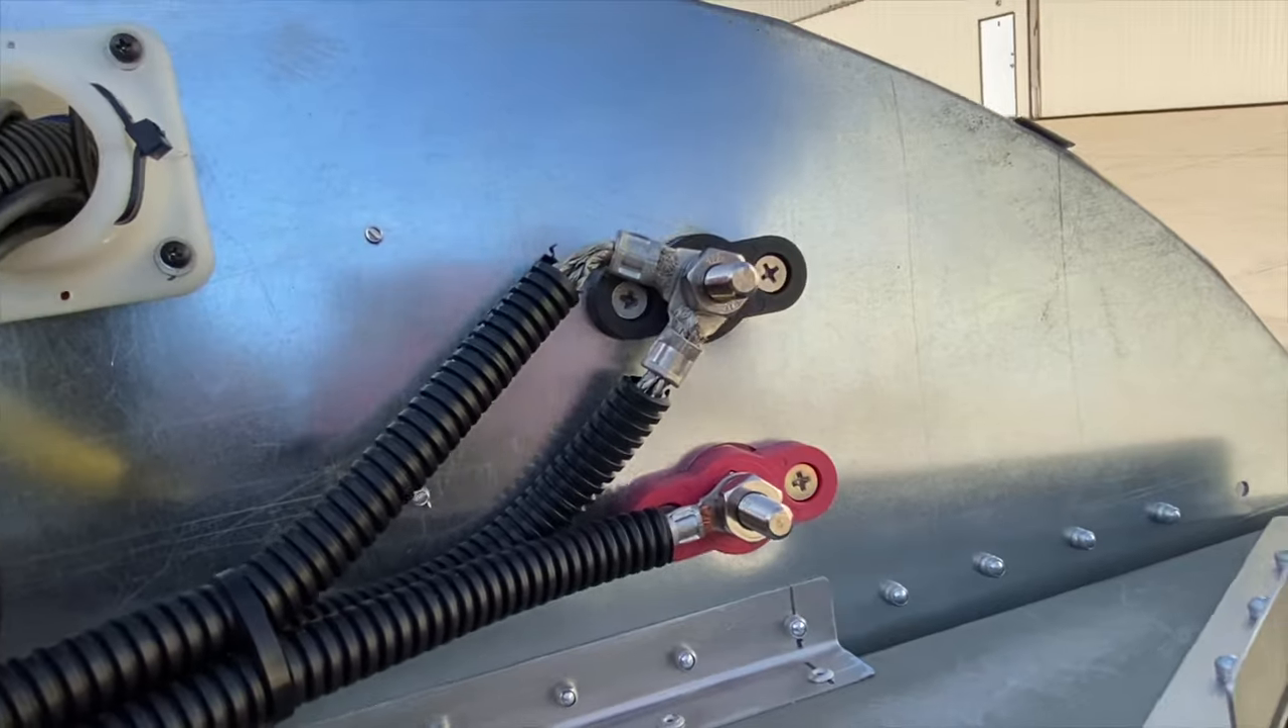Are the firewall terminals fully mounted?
Yes.